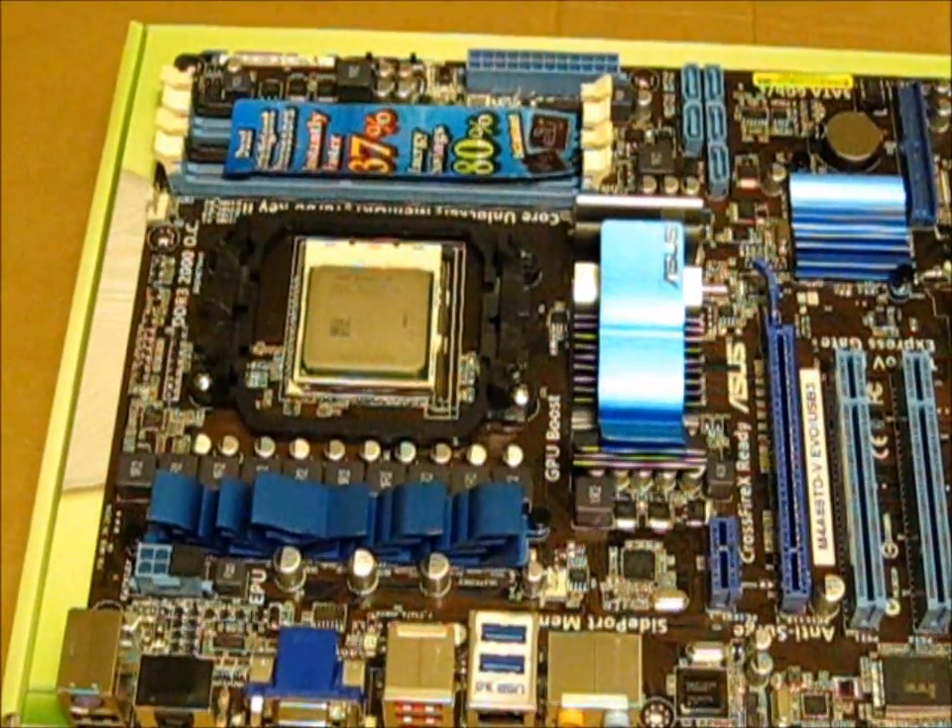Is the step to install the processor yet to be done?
No.